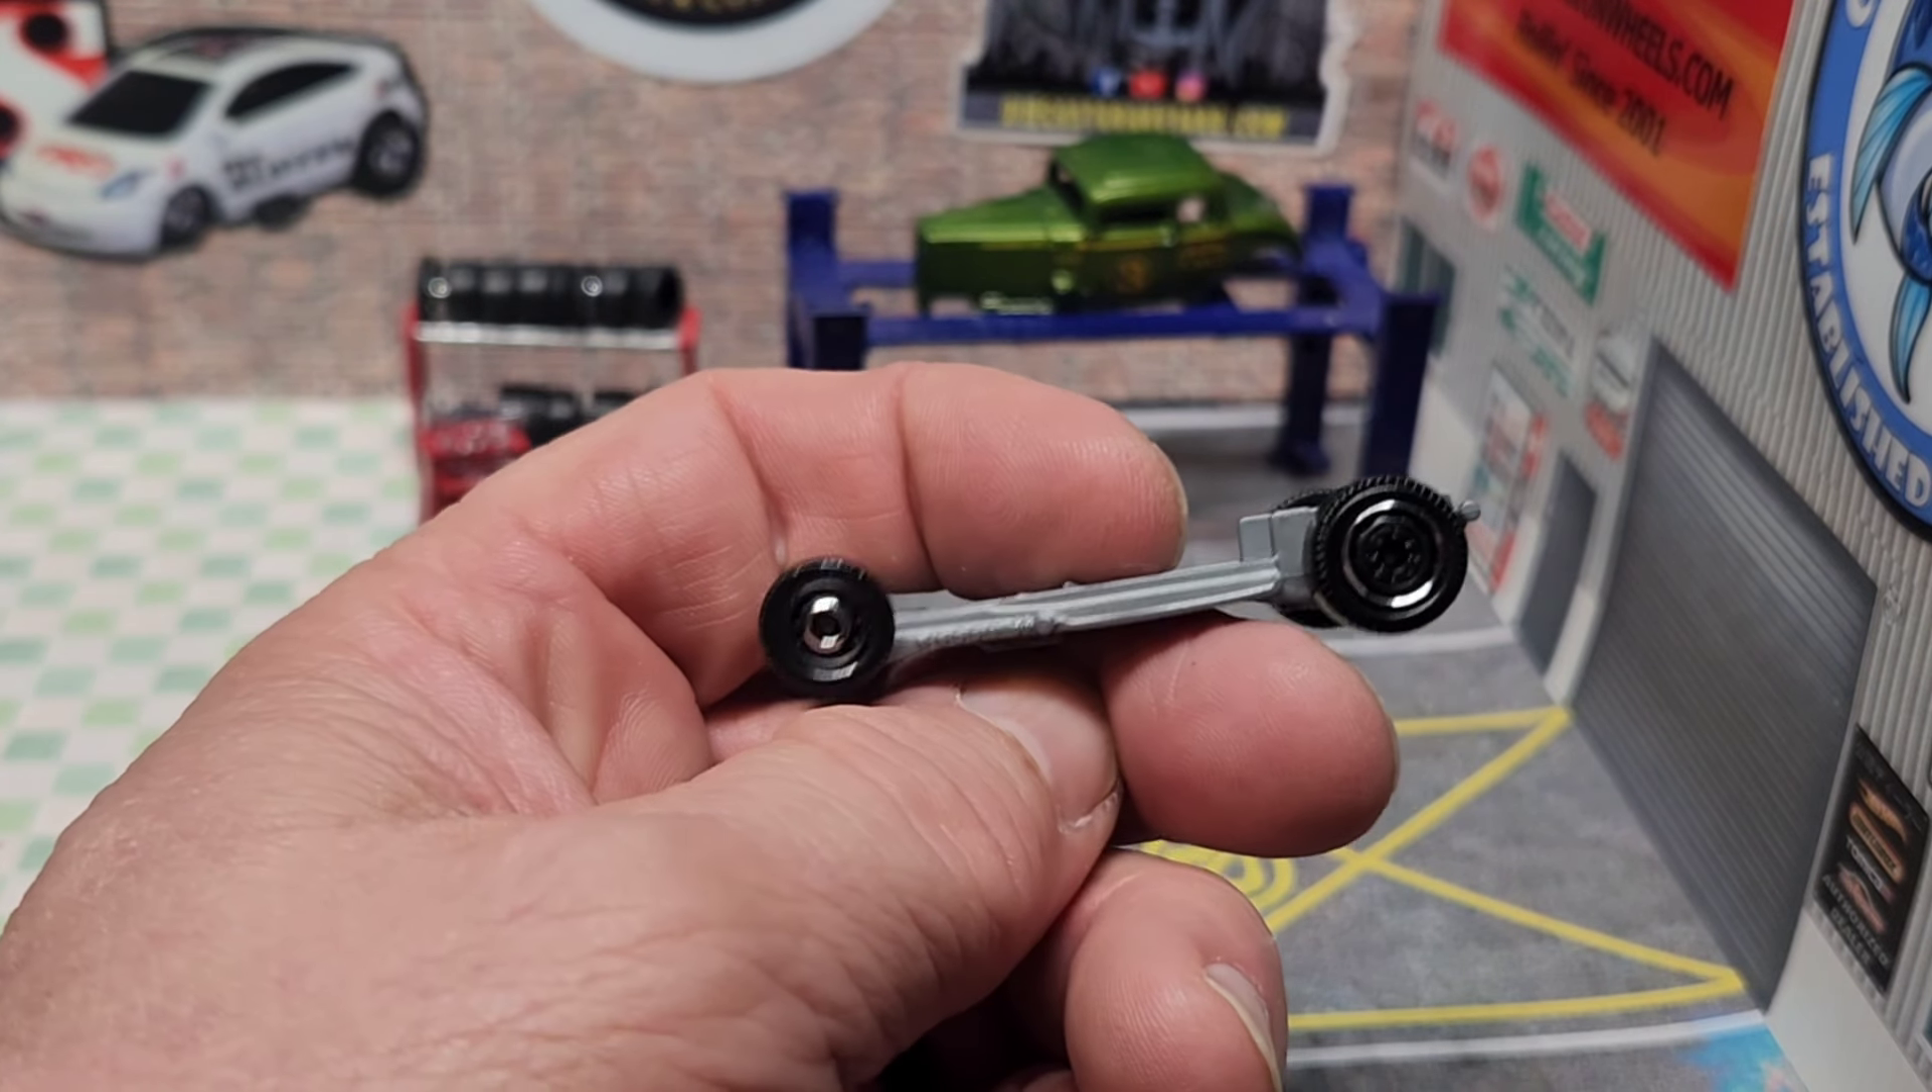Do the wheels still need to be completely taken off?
Yes.